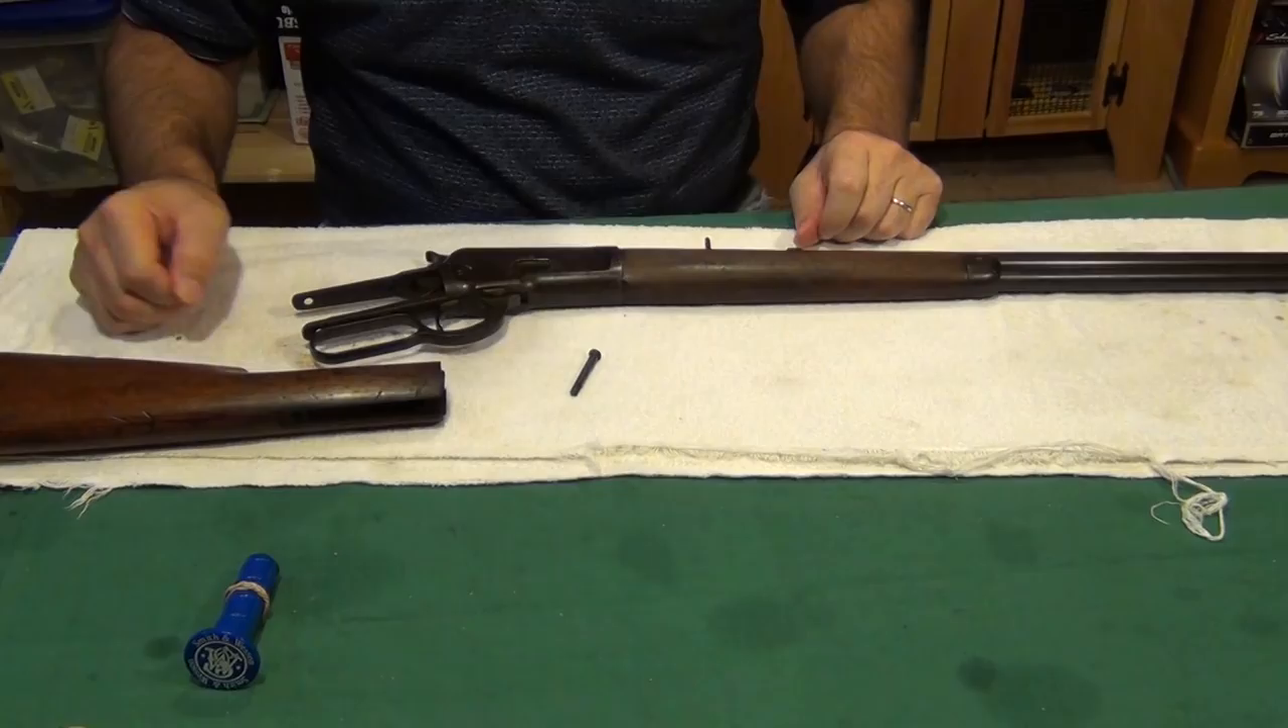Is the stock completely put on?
No.